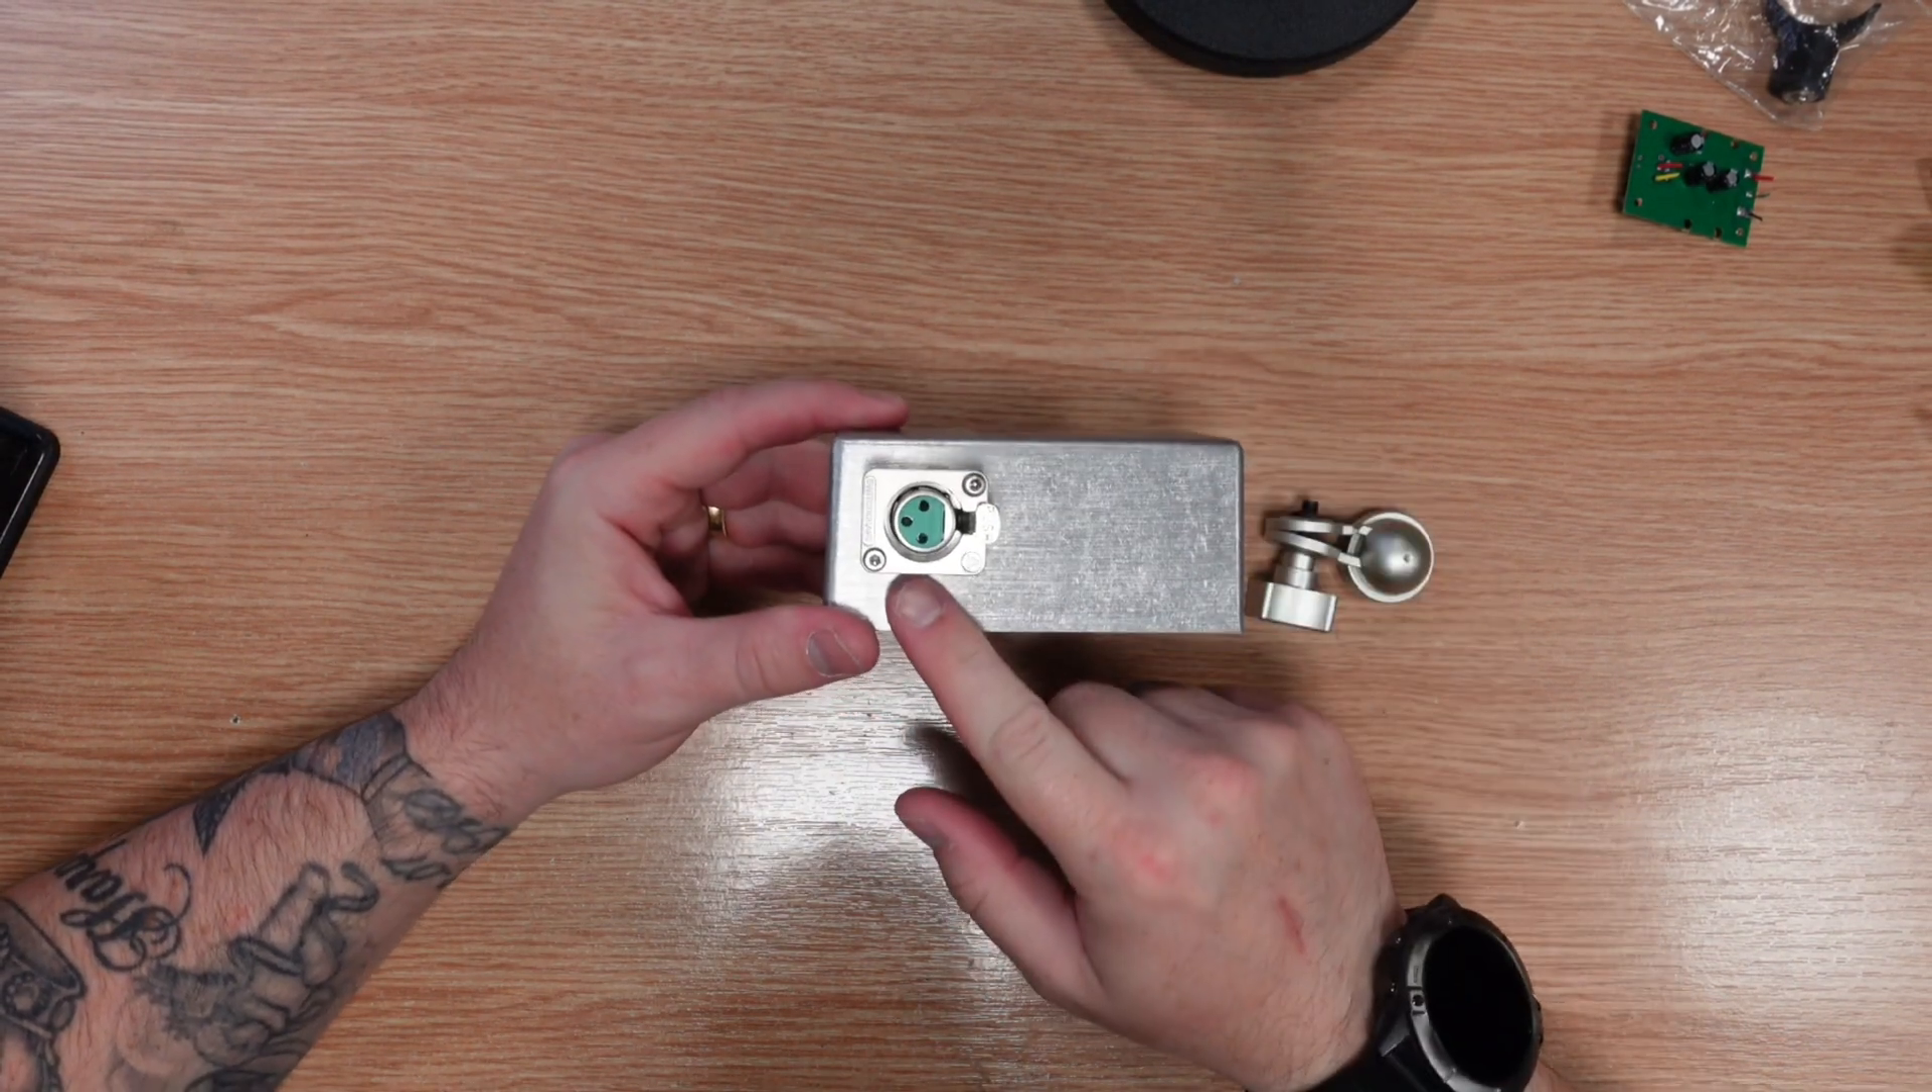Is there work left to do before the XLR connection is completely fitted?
No.